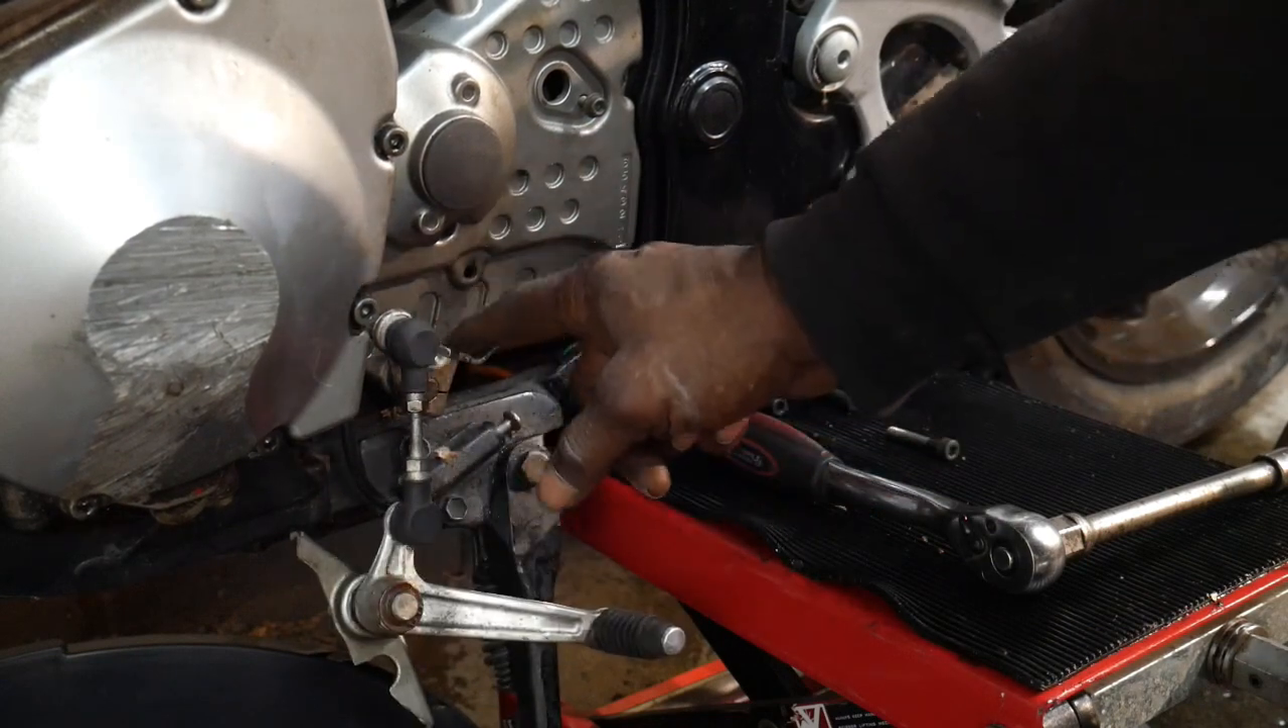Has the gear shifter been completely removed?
No.